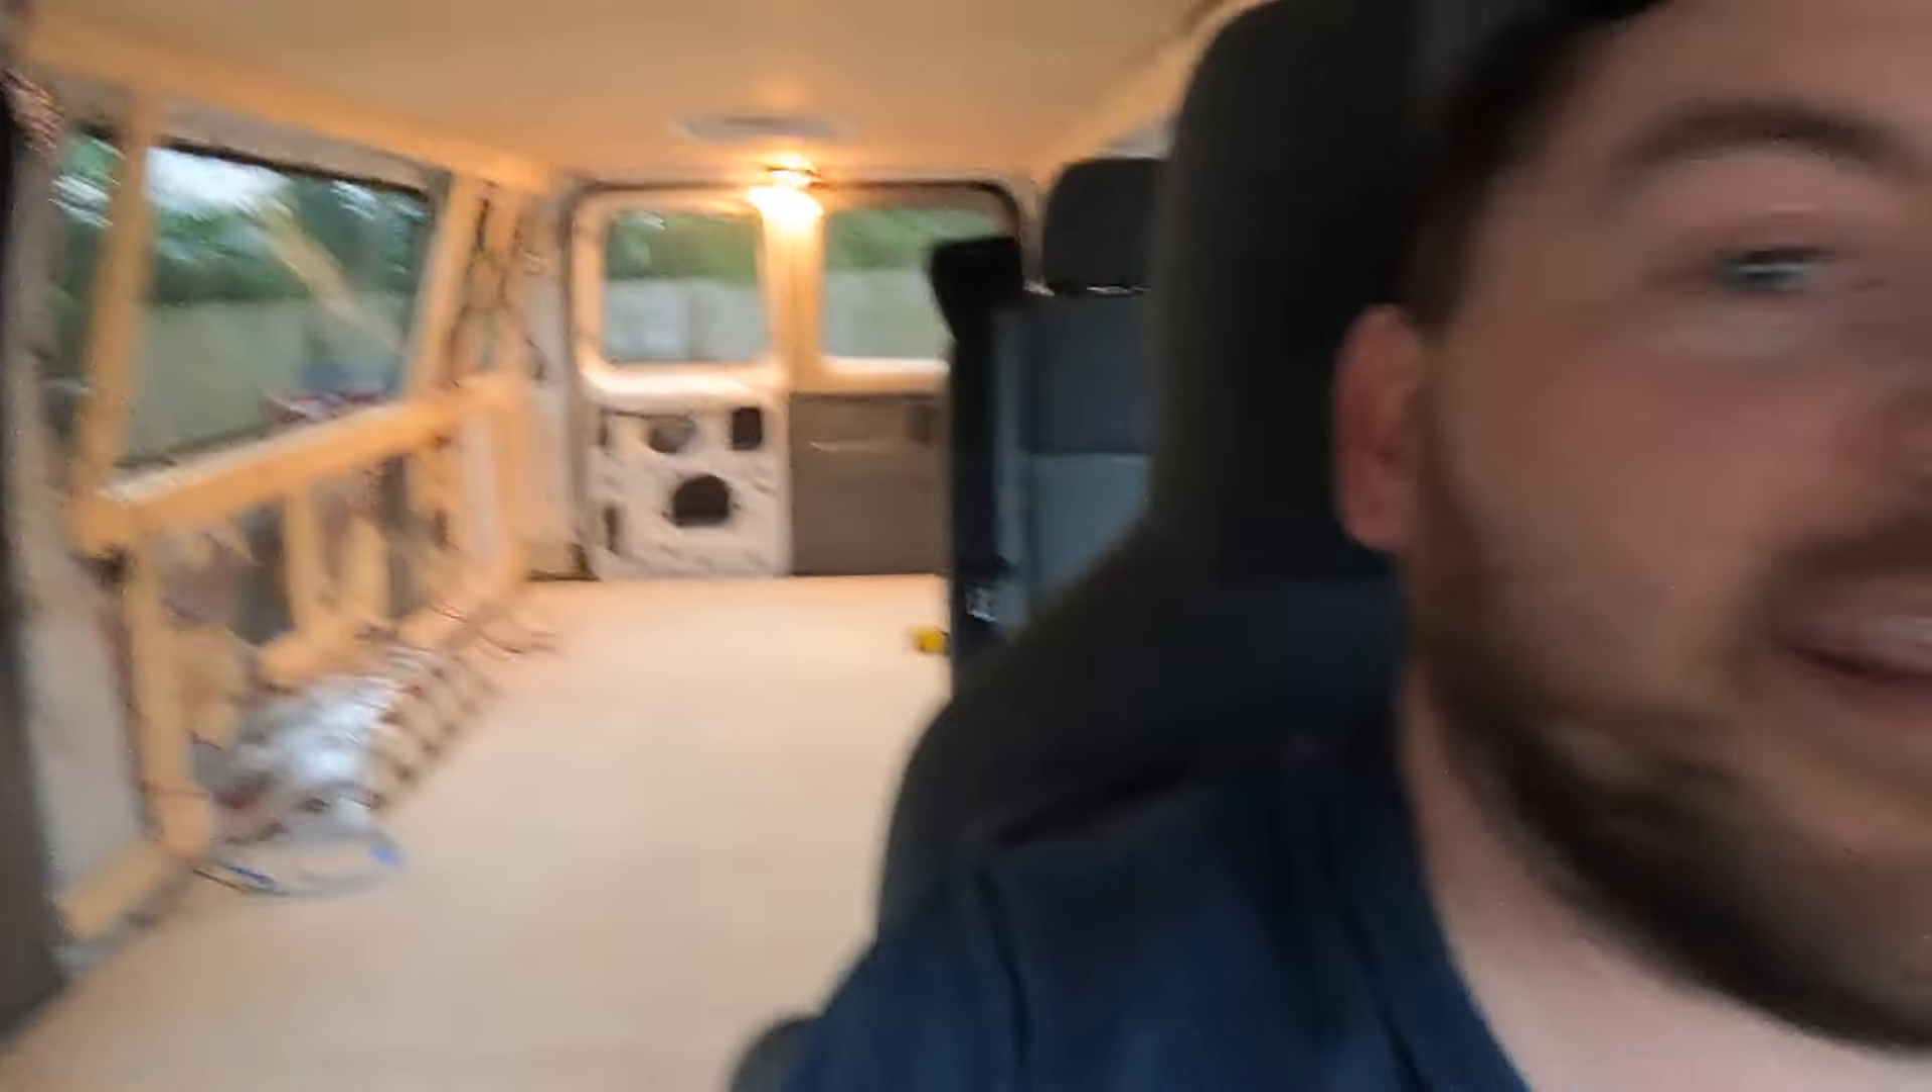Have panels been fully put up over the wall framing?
No.